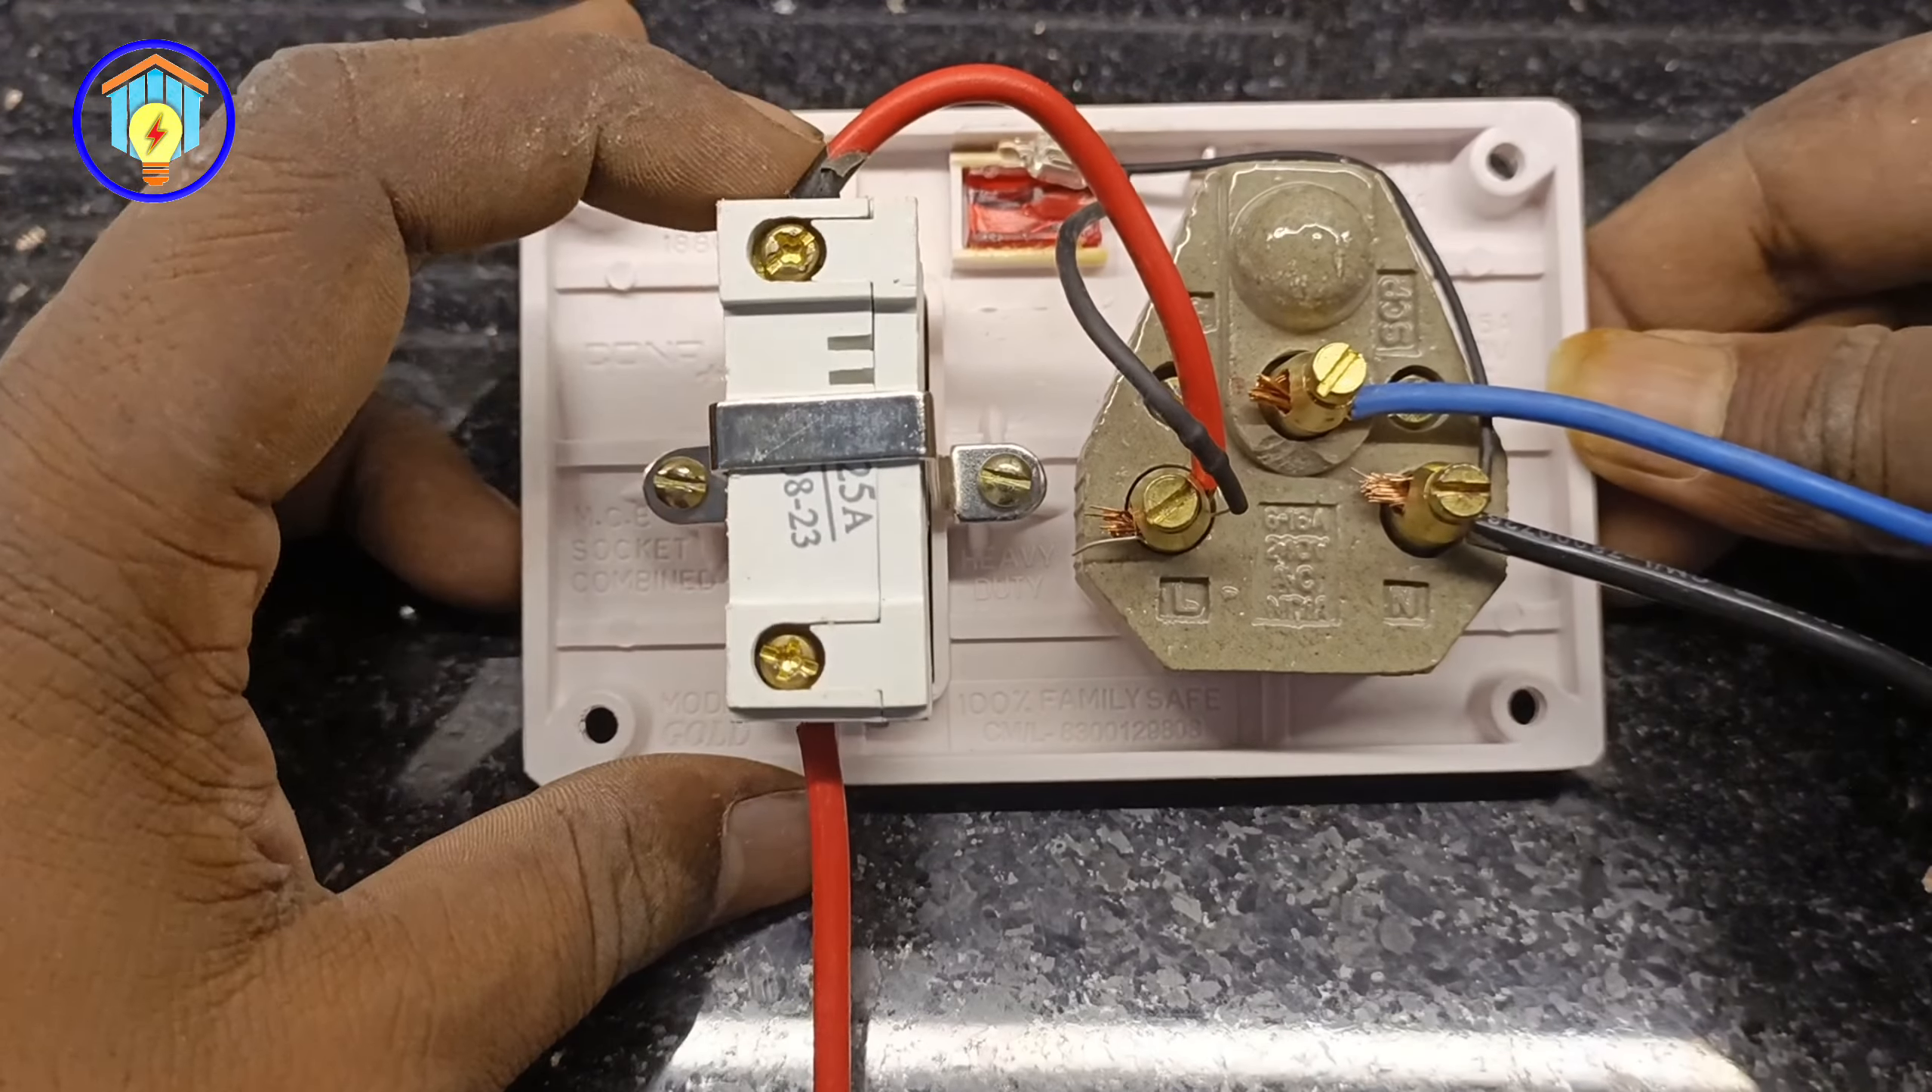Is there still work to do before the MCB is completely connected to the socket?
No.